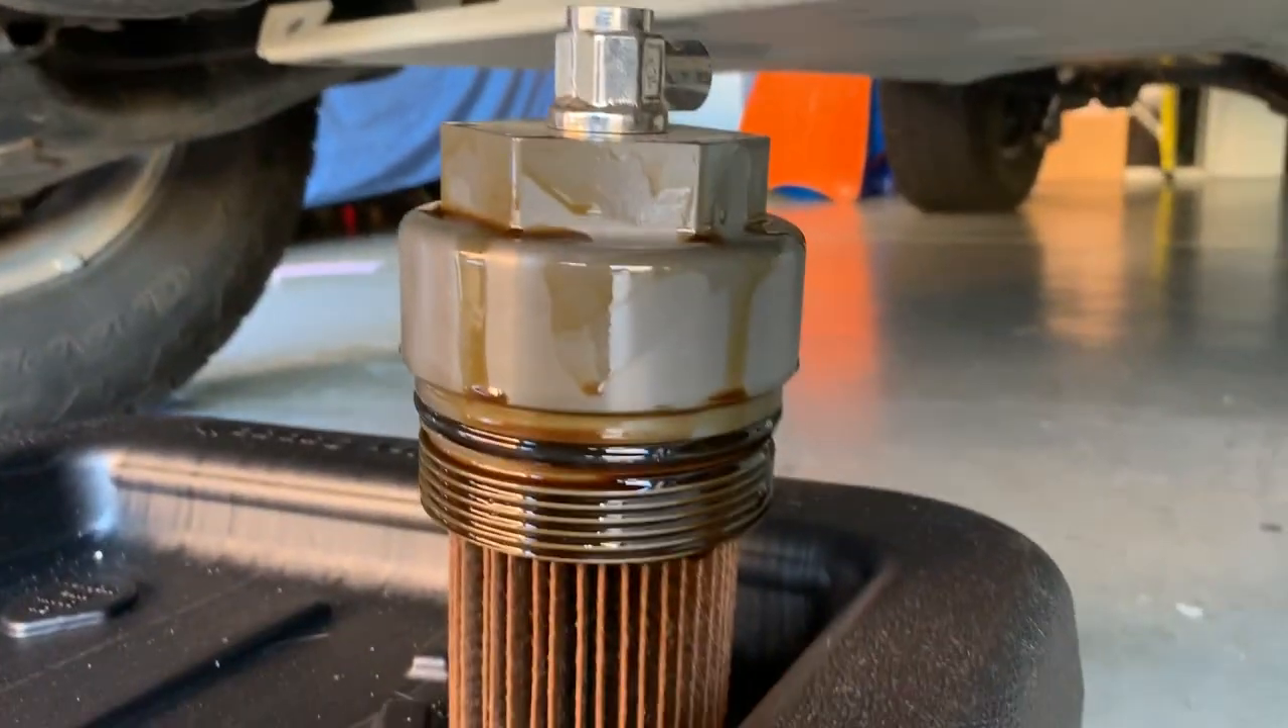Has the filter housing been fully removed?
Yes.